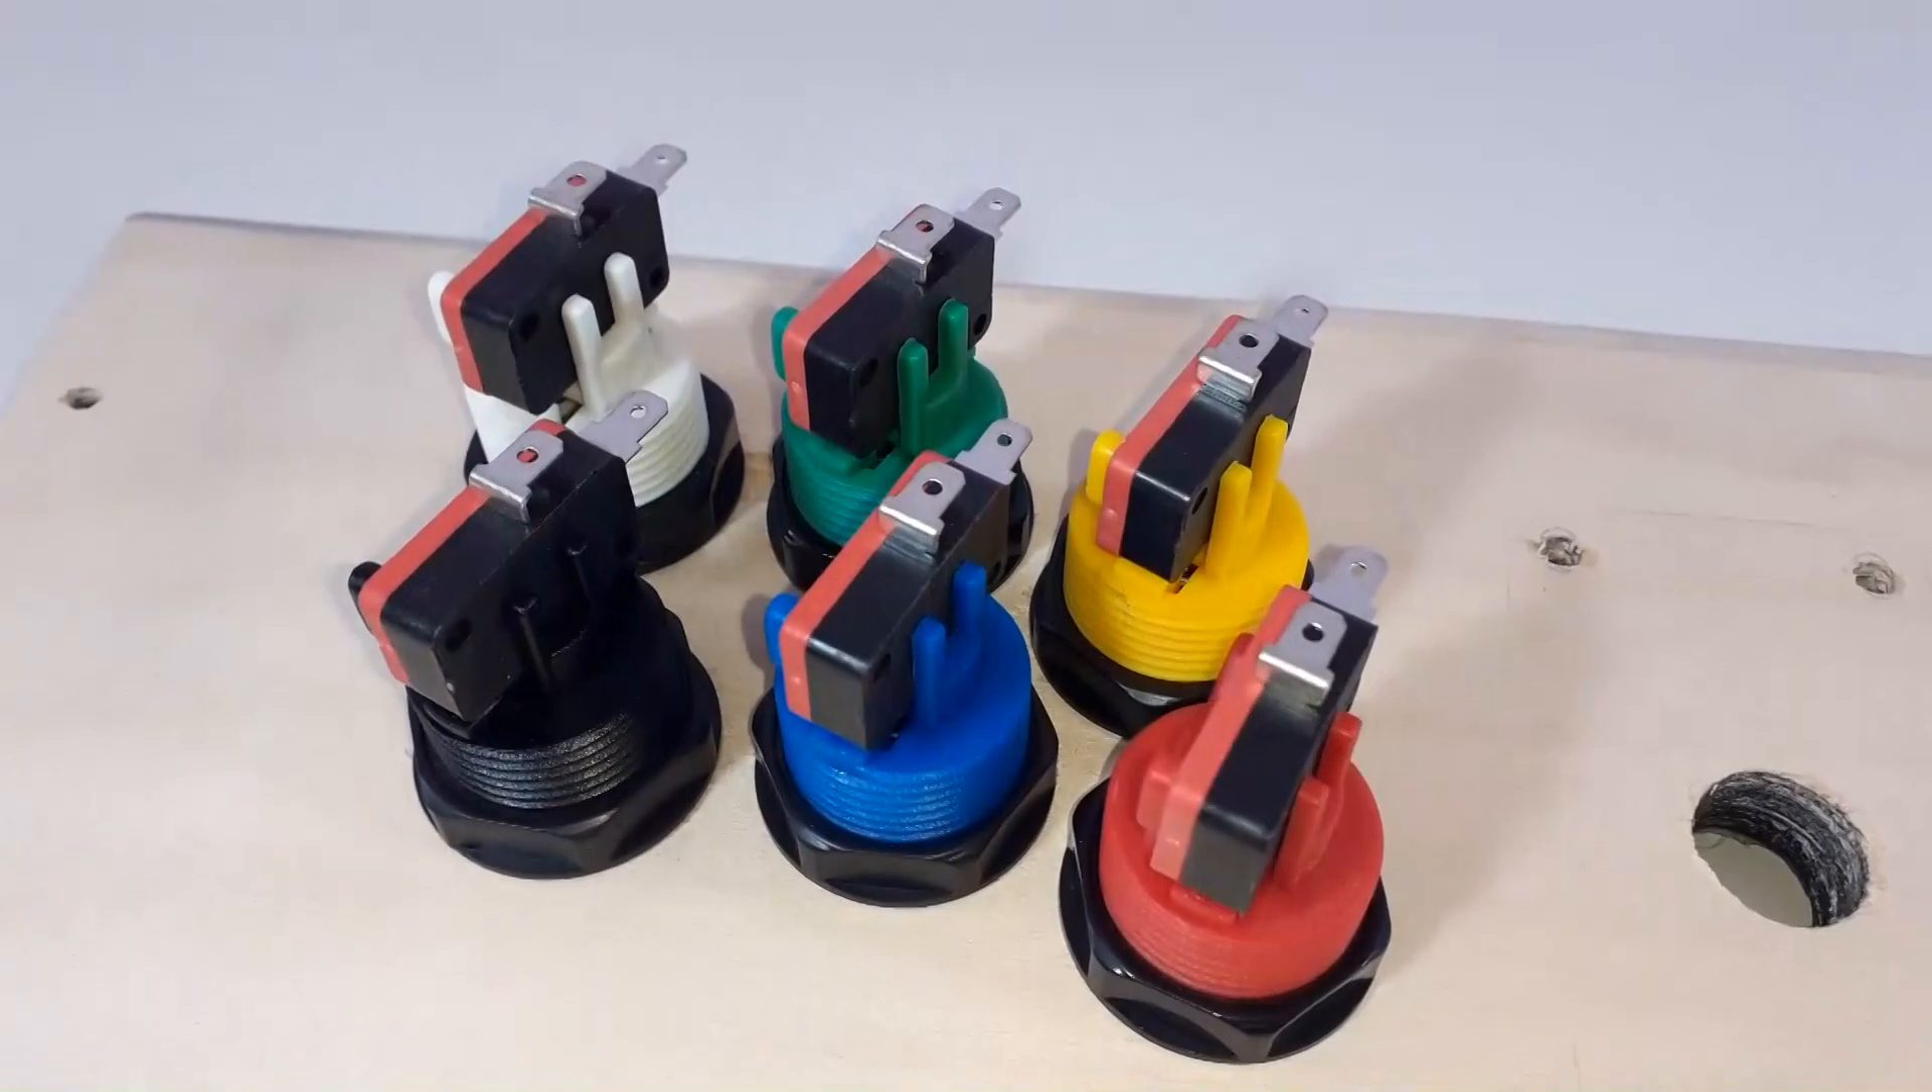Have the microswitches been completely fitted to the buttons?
Yes.